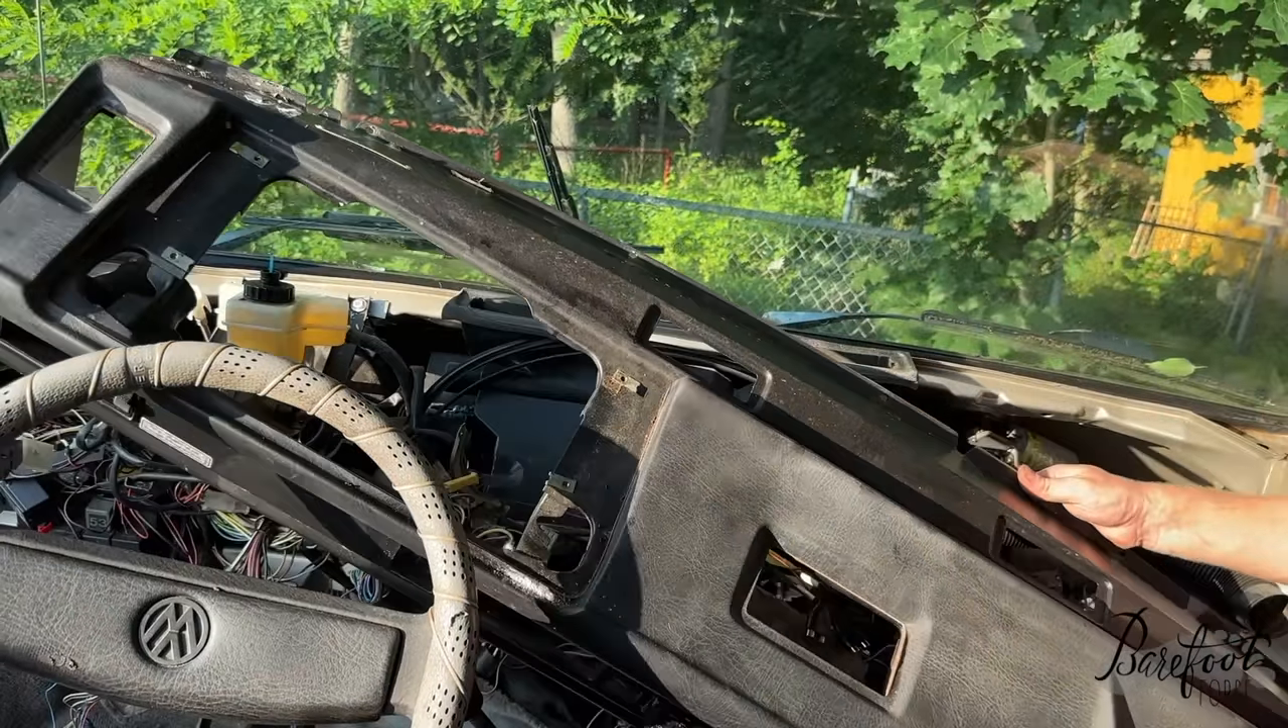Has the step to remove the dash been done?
No.